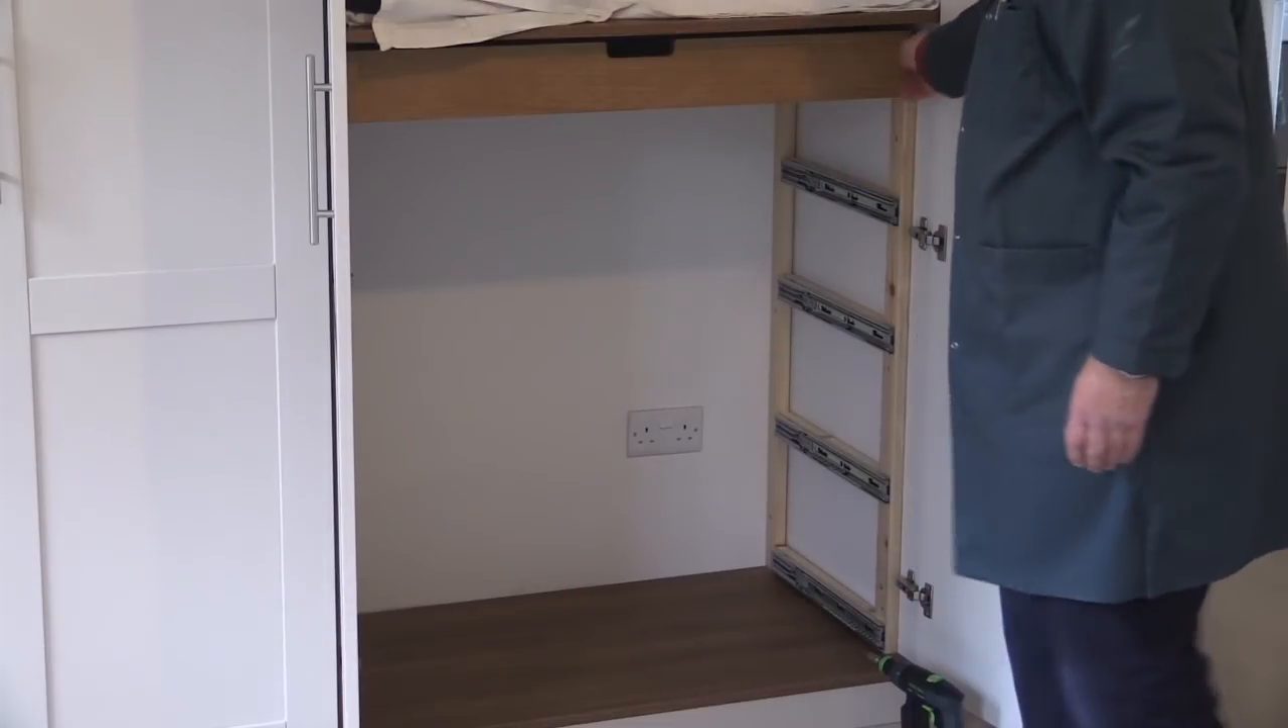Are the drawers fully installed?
No.